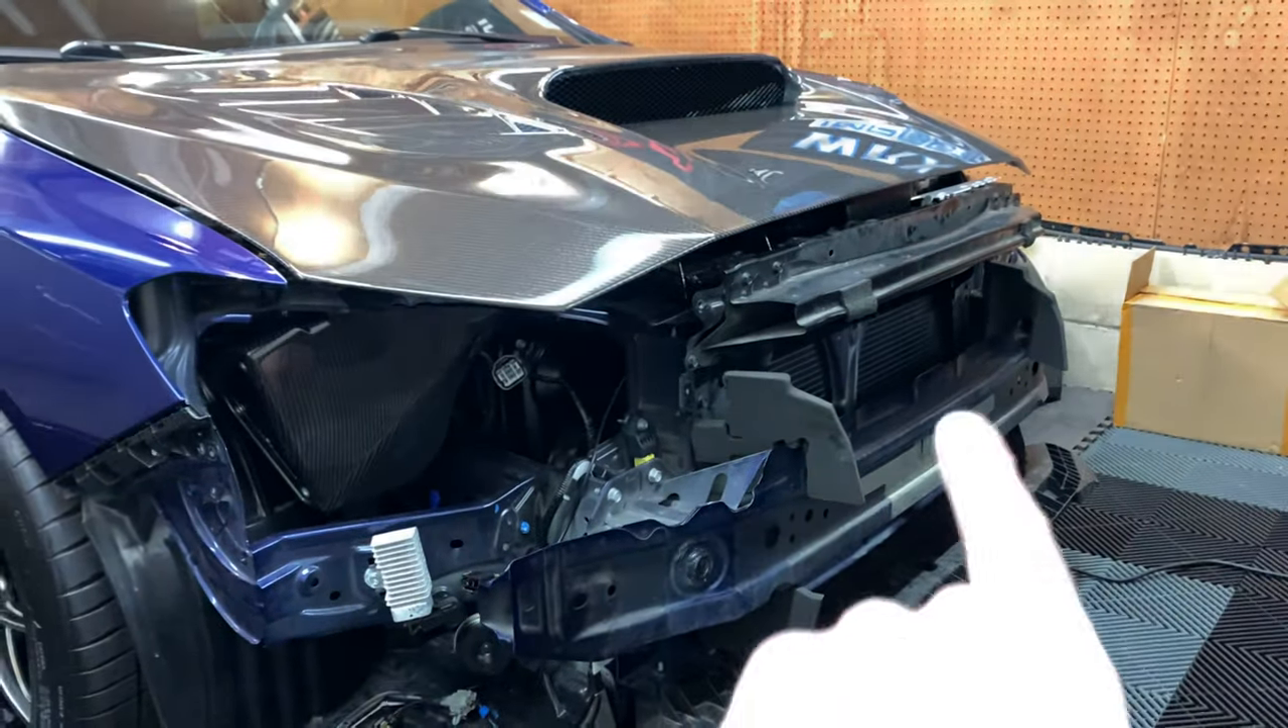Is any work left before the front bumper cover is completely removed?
No.